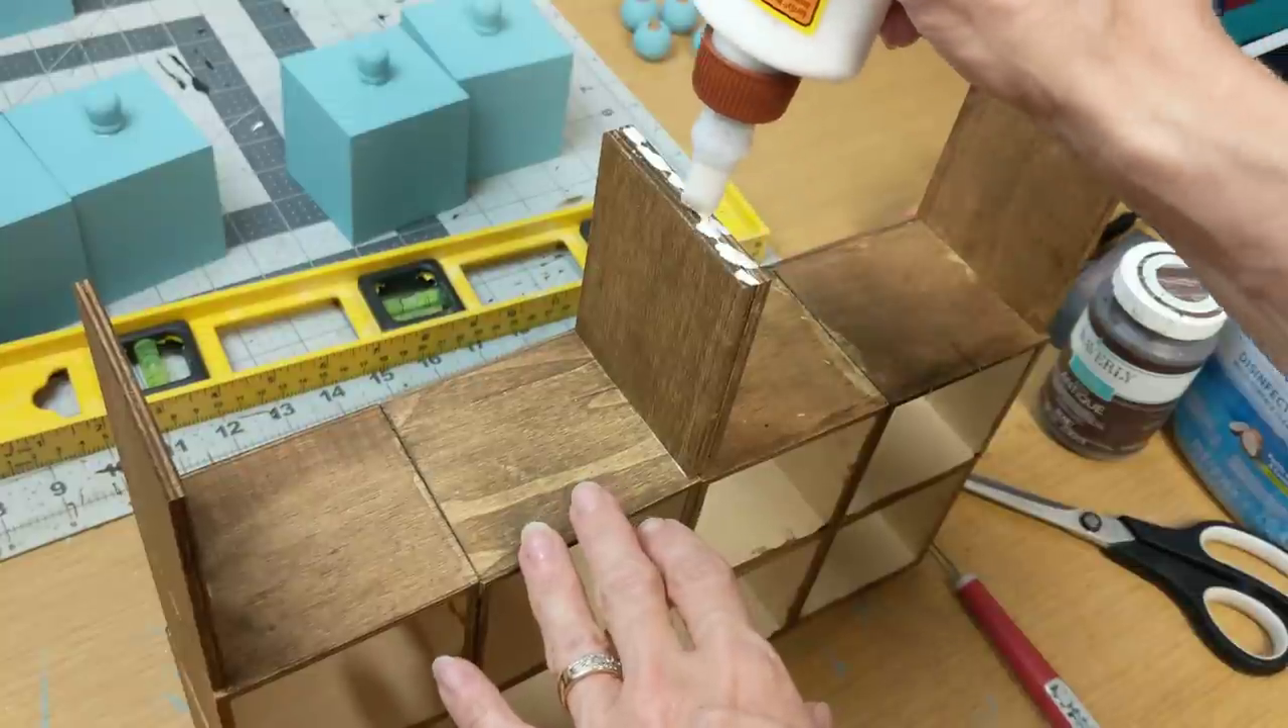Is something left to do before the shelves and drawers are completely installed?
Yes.